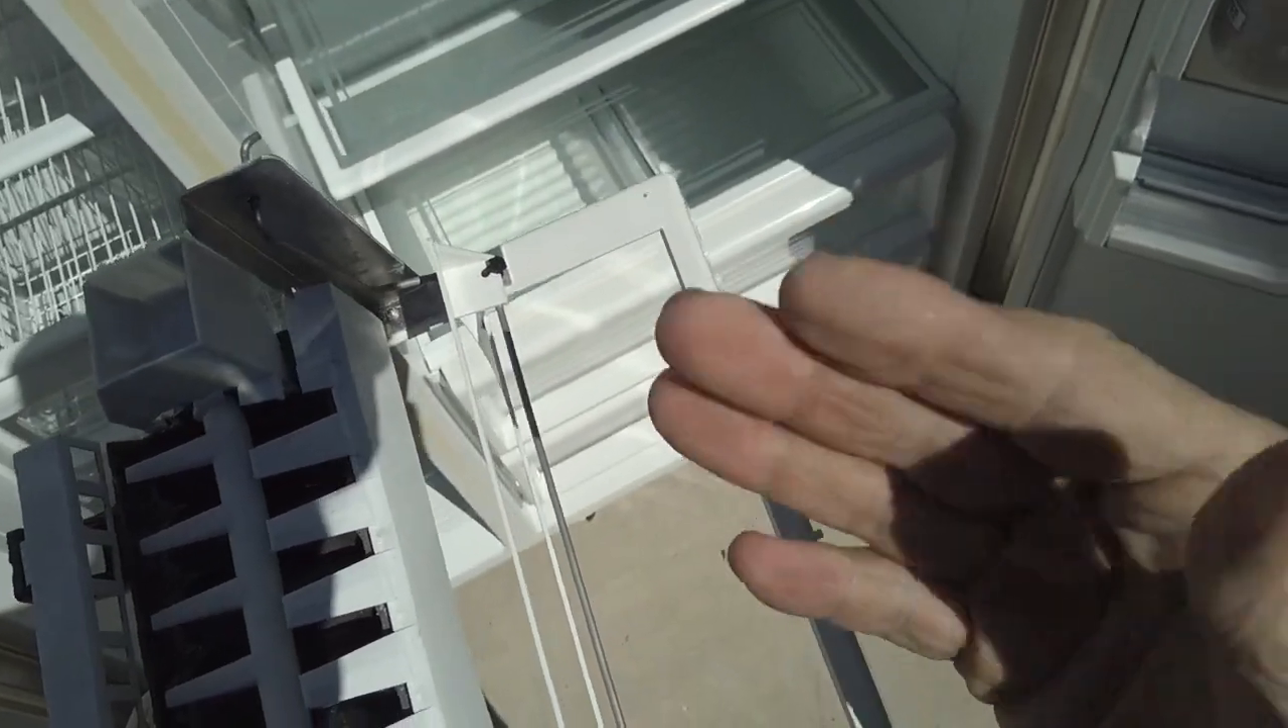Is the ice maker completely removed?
Yes.